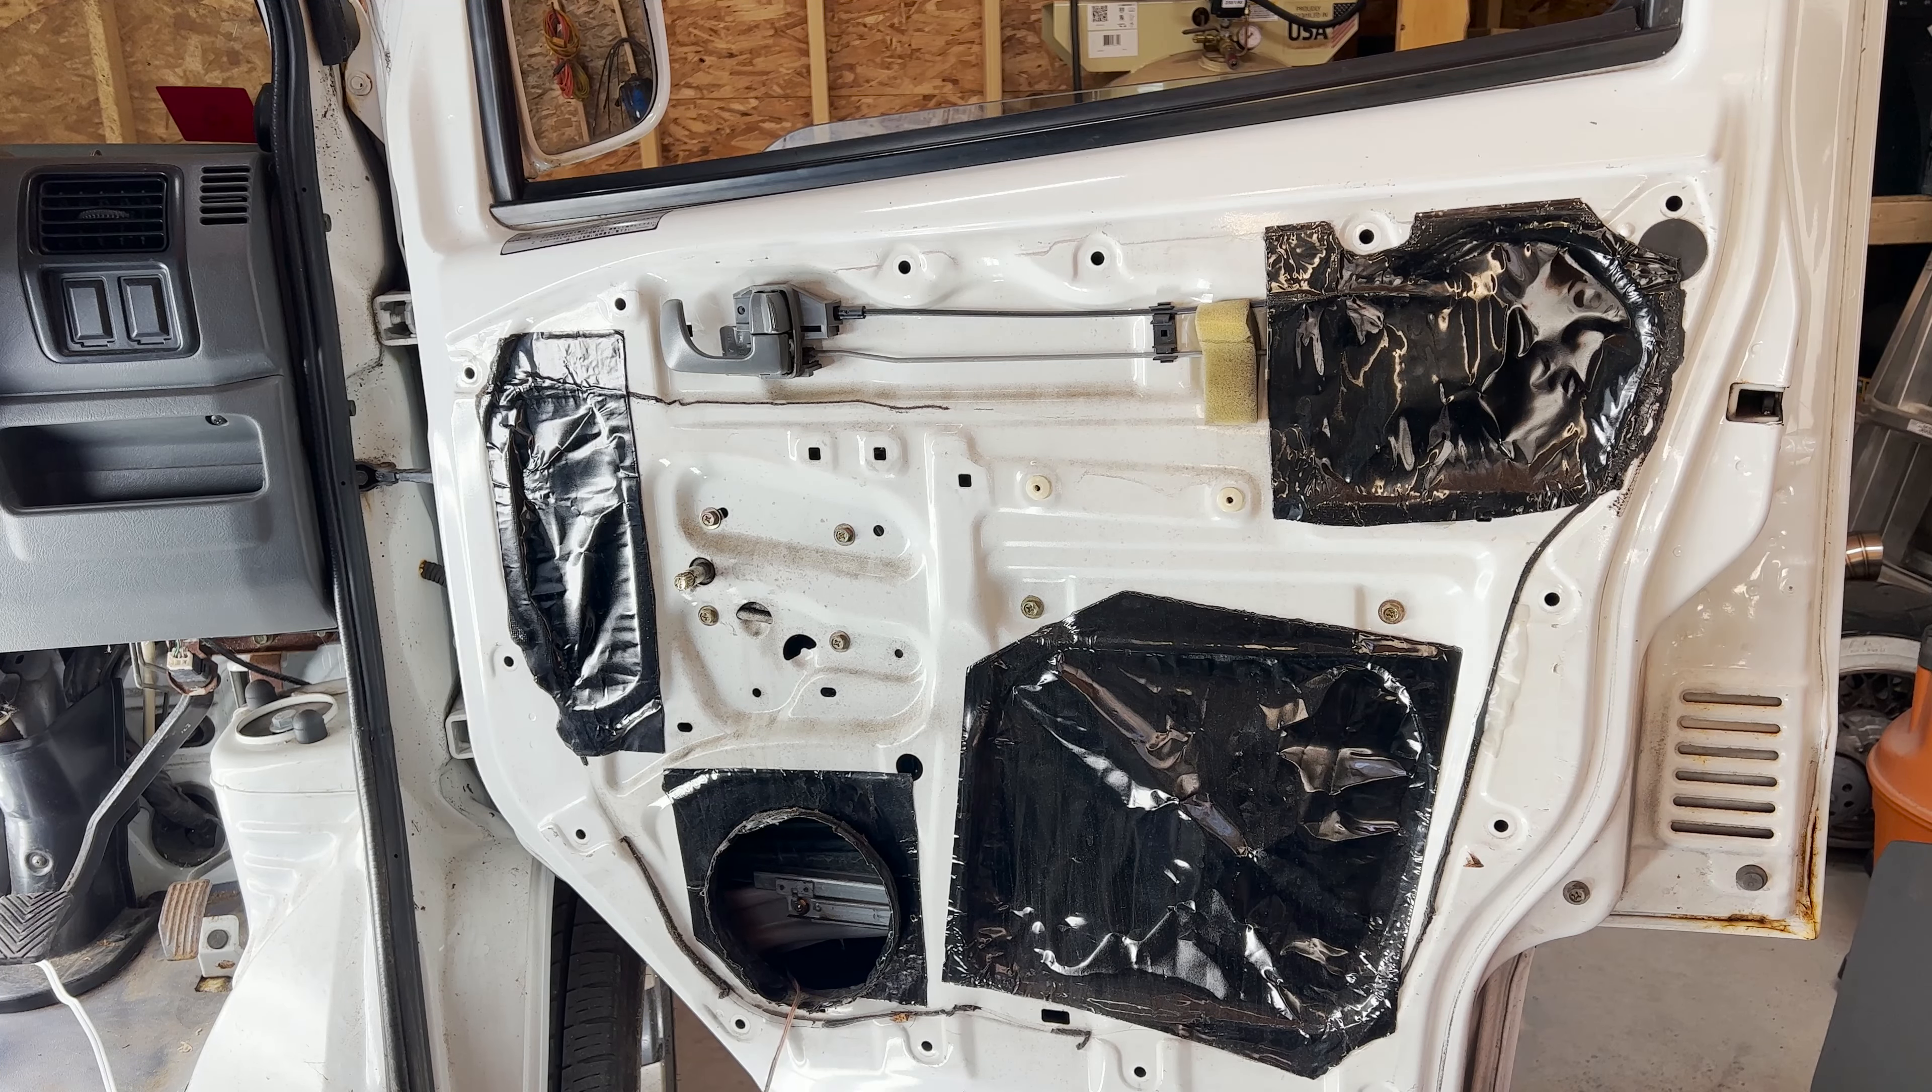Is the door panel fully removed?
Yes.